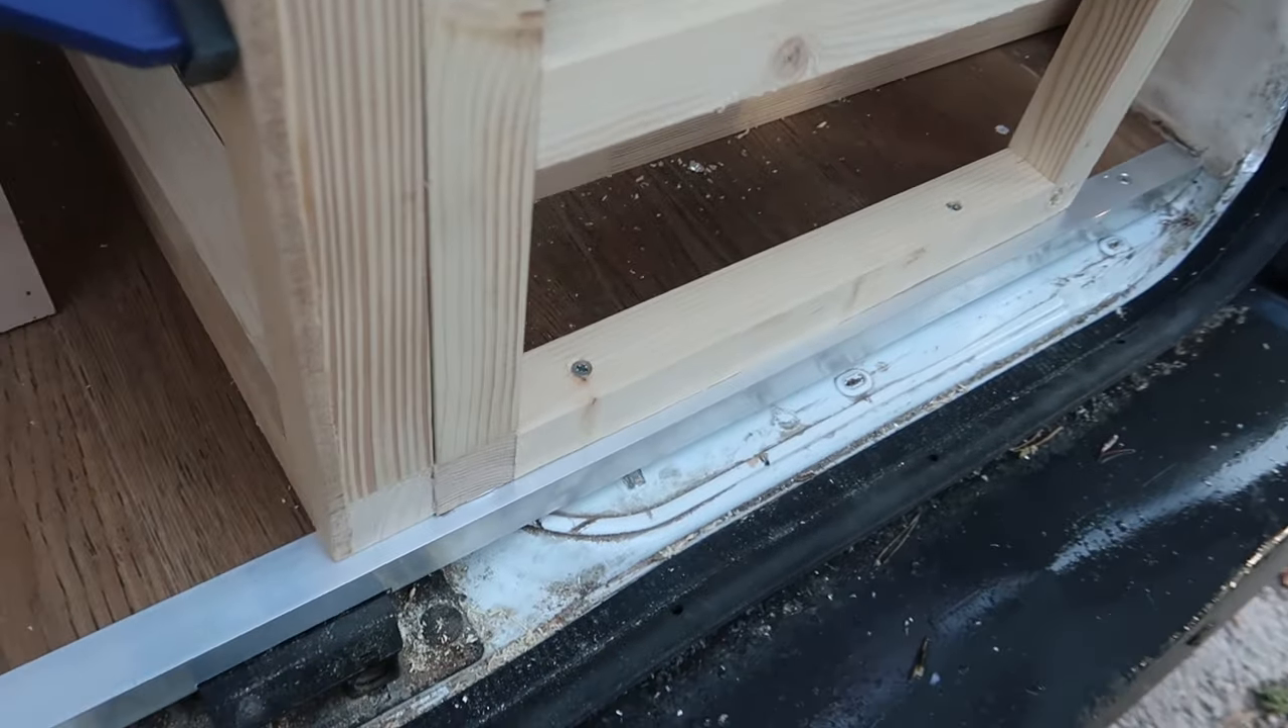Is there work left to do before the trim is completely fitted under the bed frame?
No.